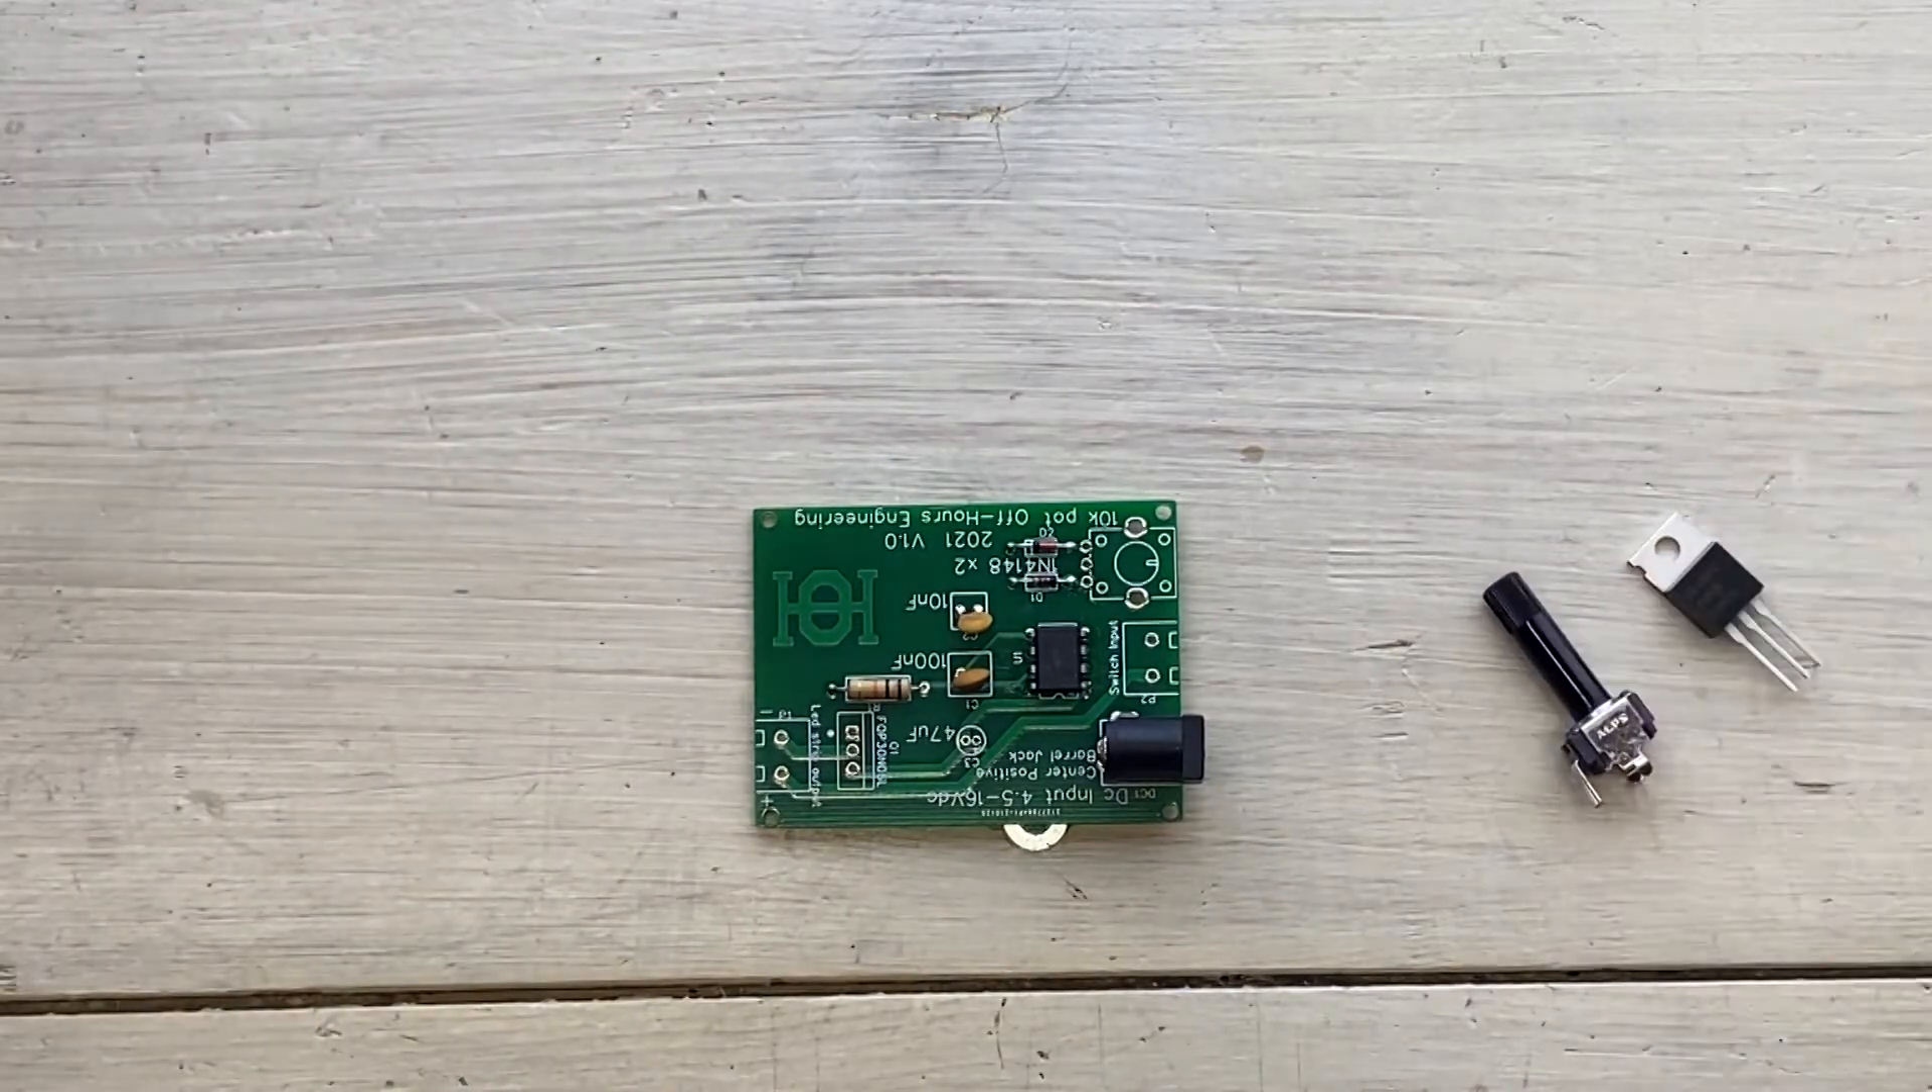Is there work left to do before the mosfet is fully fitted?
Yes.